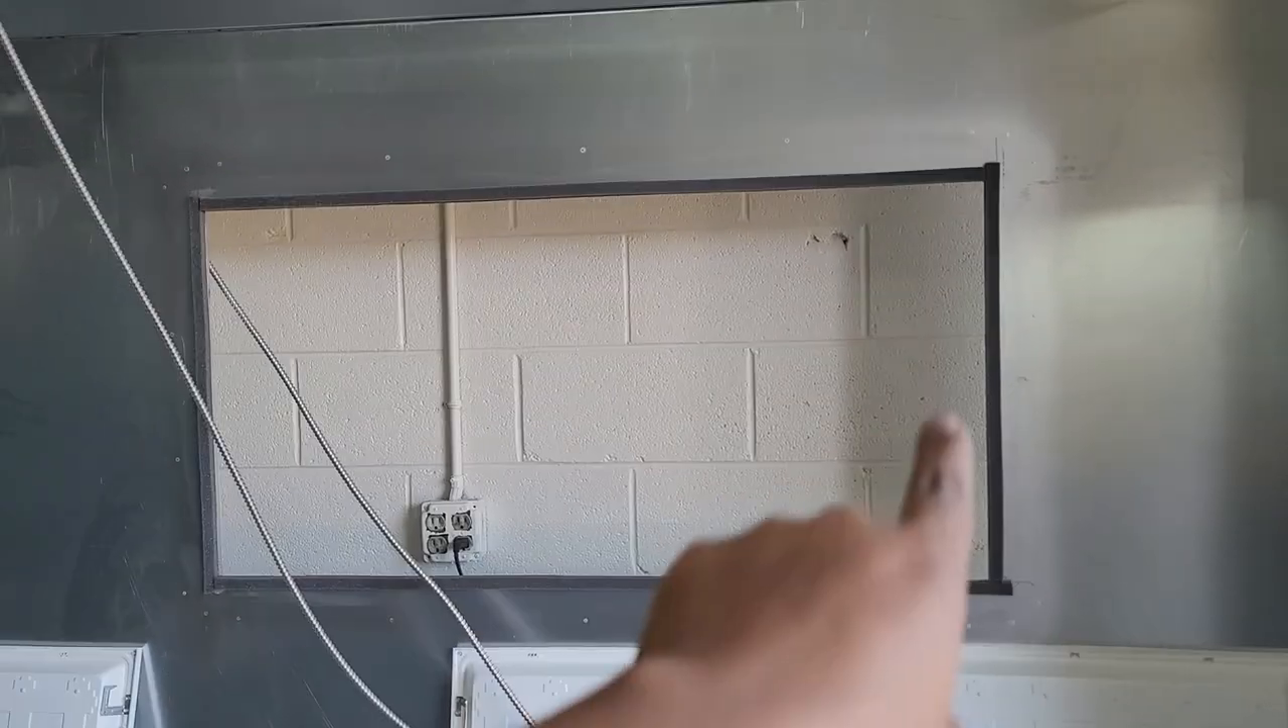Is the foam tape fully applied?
Yes.